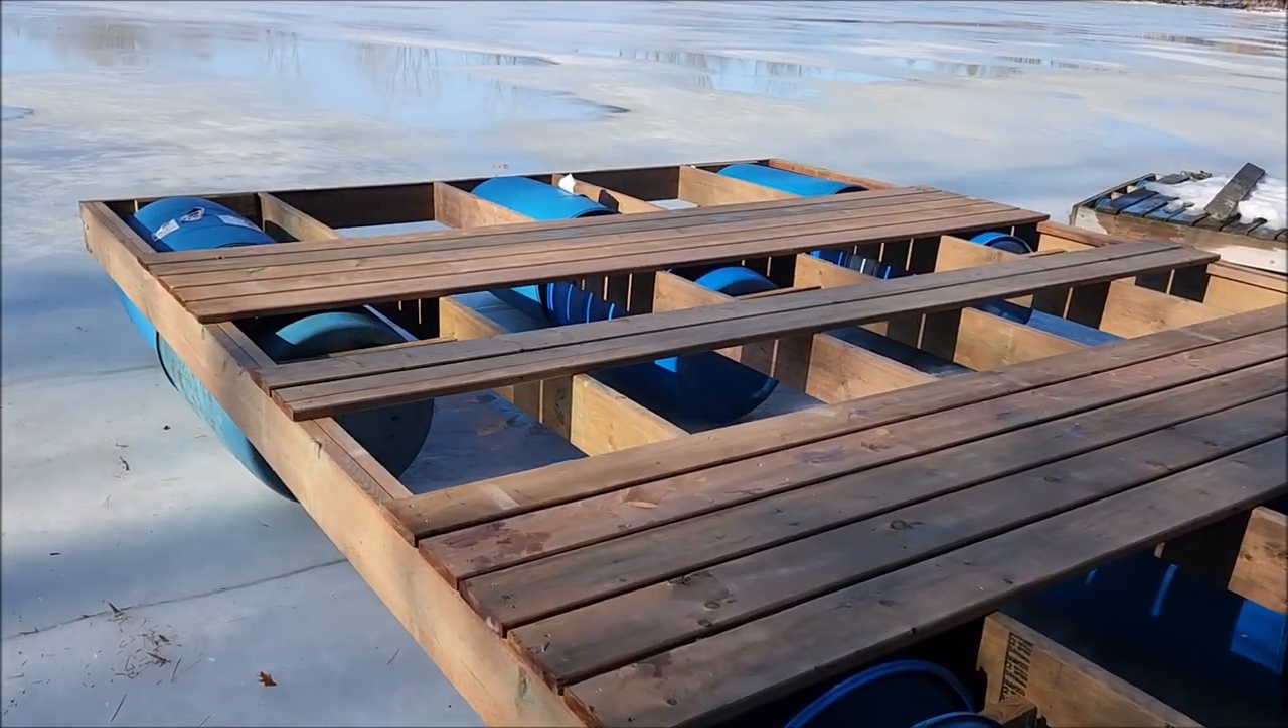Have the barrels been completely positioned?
Yes.